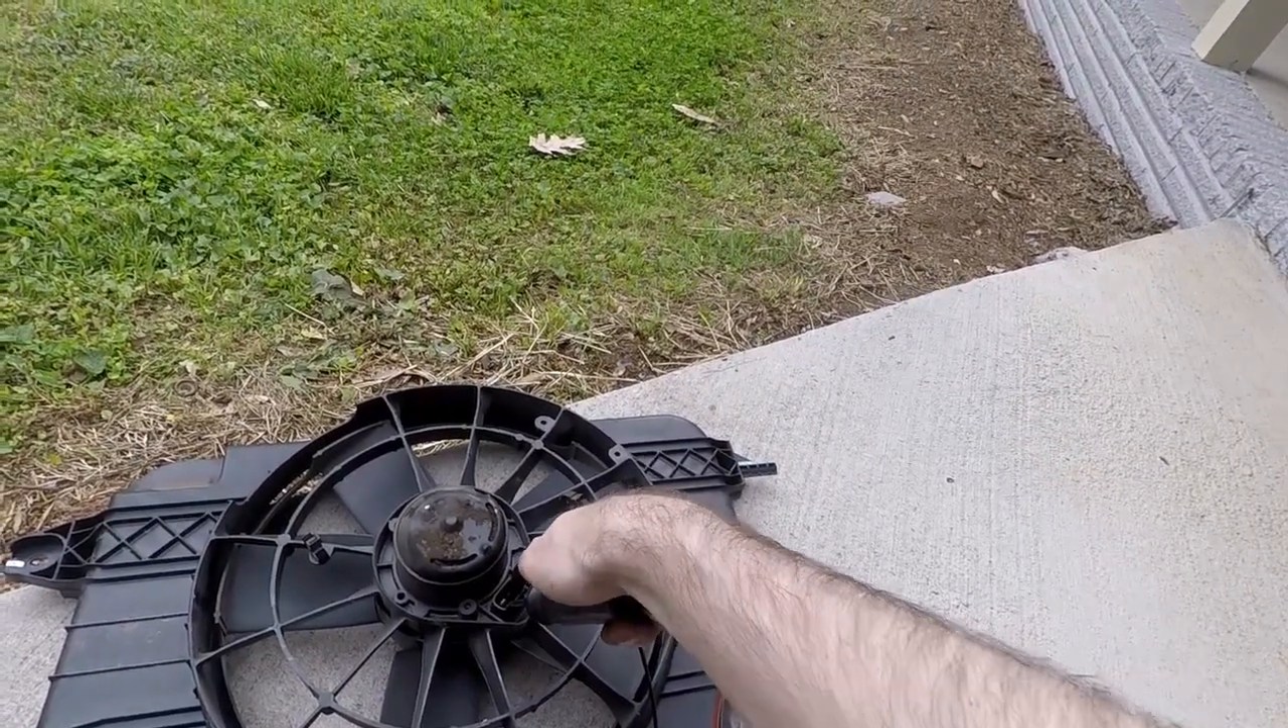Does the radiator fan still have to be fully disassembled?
Yes.